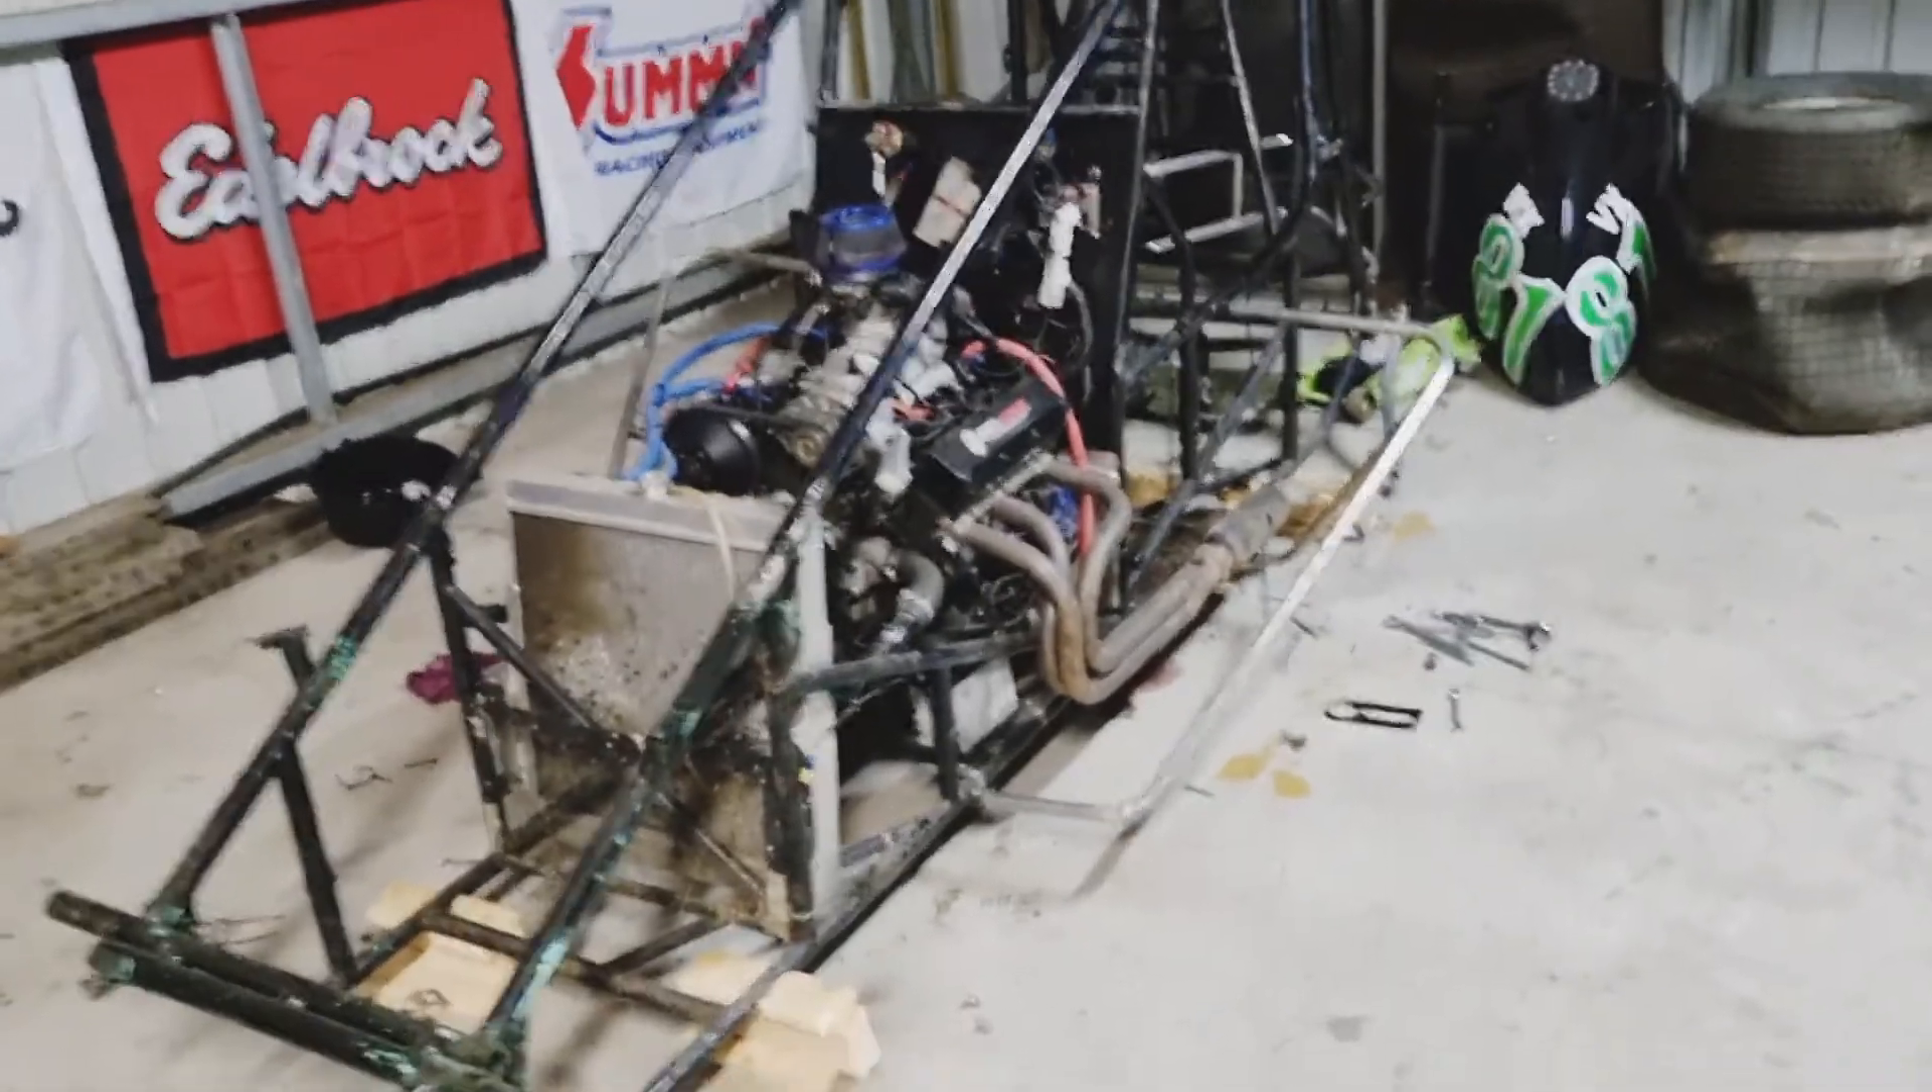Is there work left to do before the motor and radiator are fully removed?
Yes.